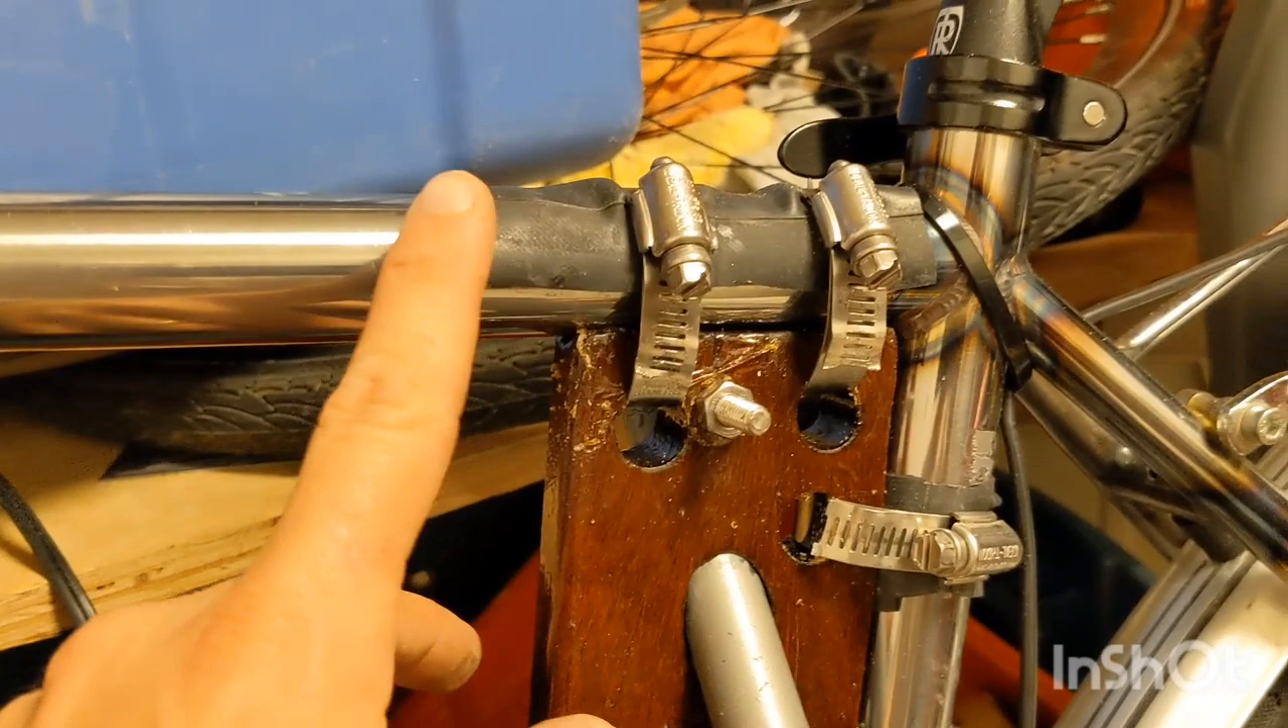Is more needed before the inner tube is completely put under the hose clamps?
No.